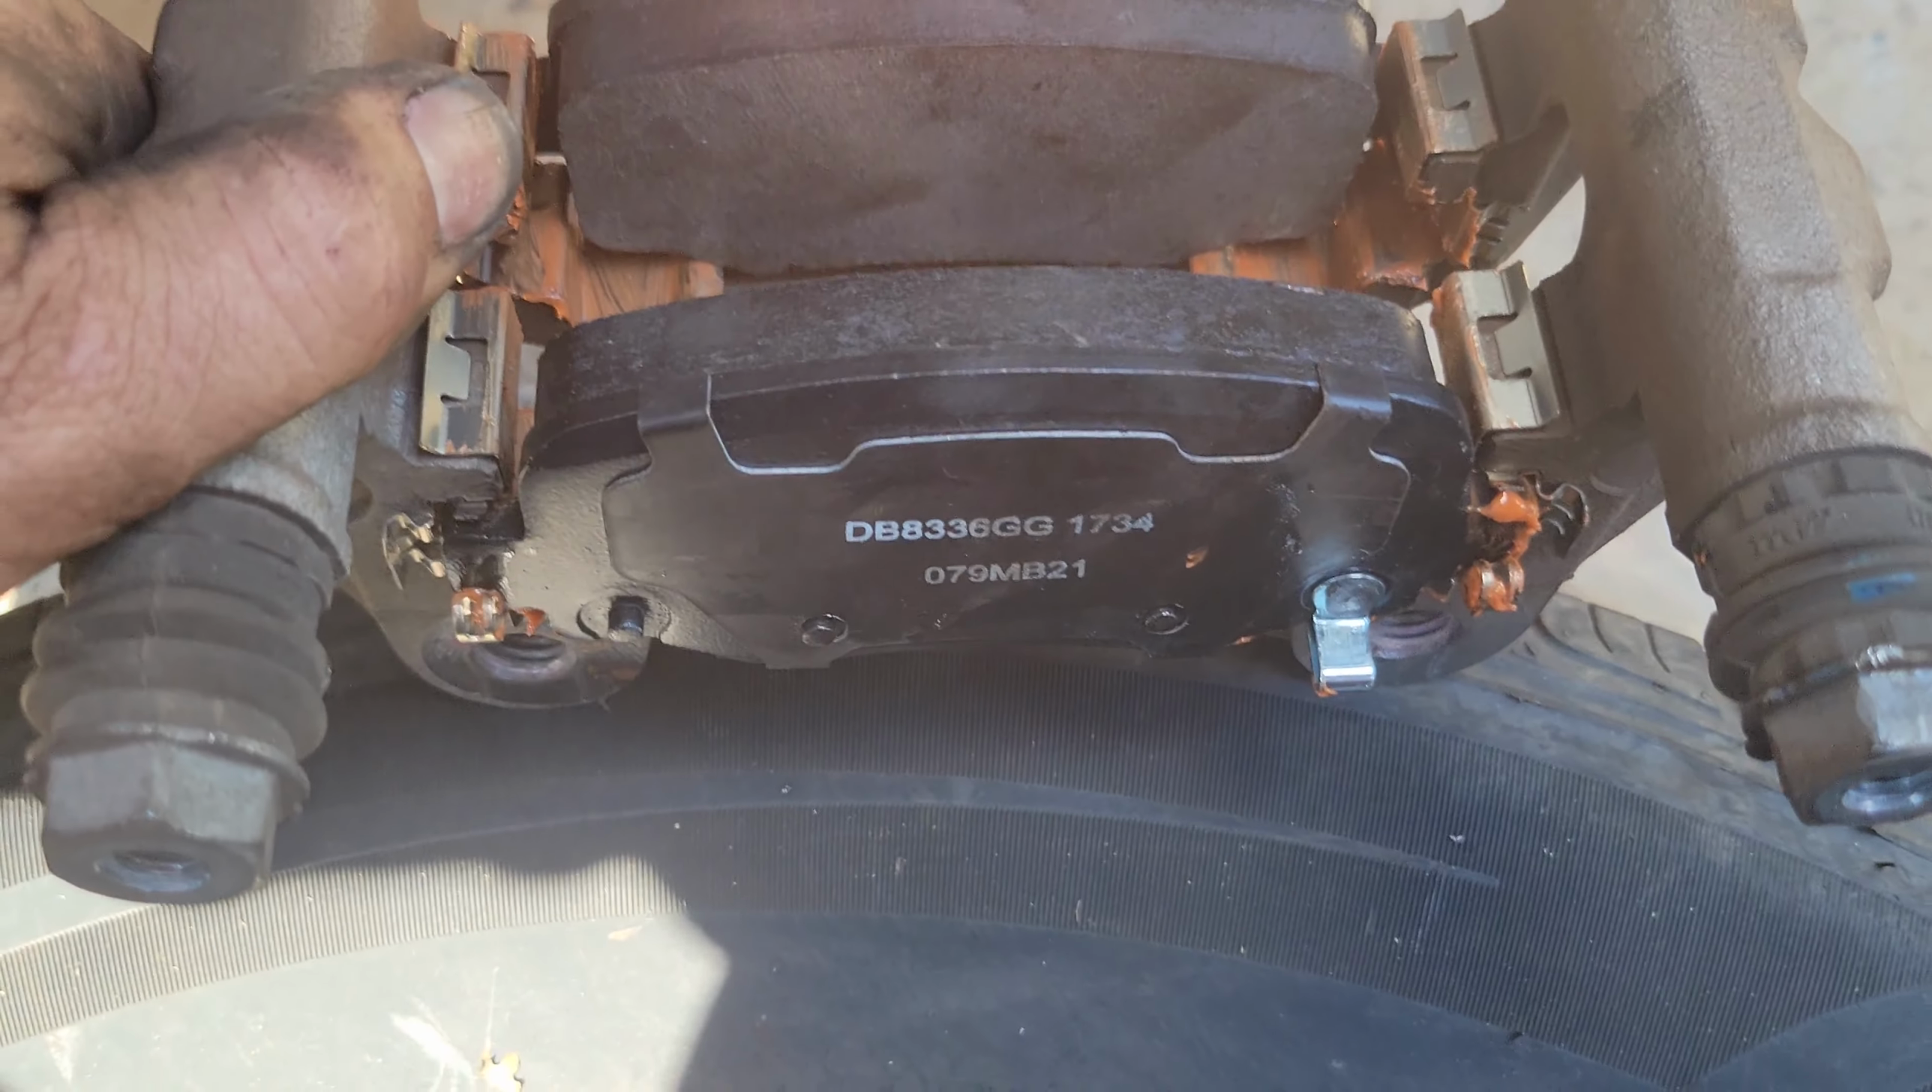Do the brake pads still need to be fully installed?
No.